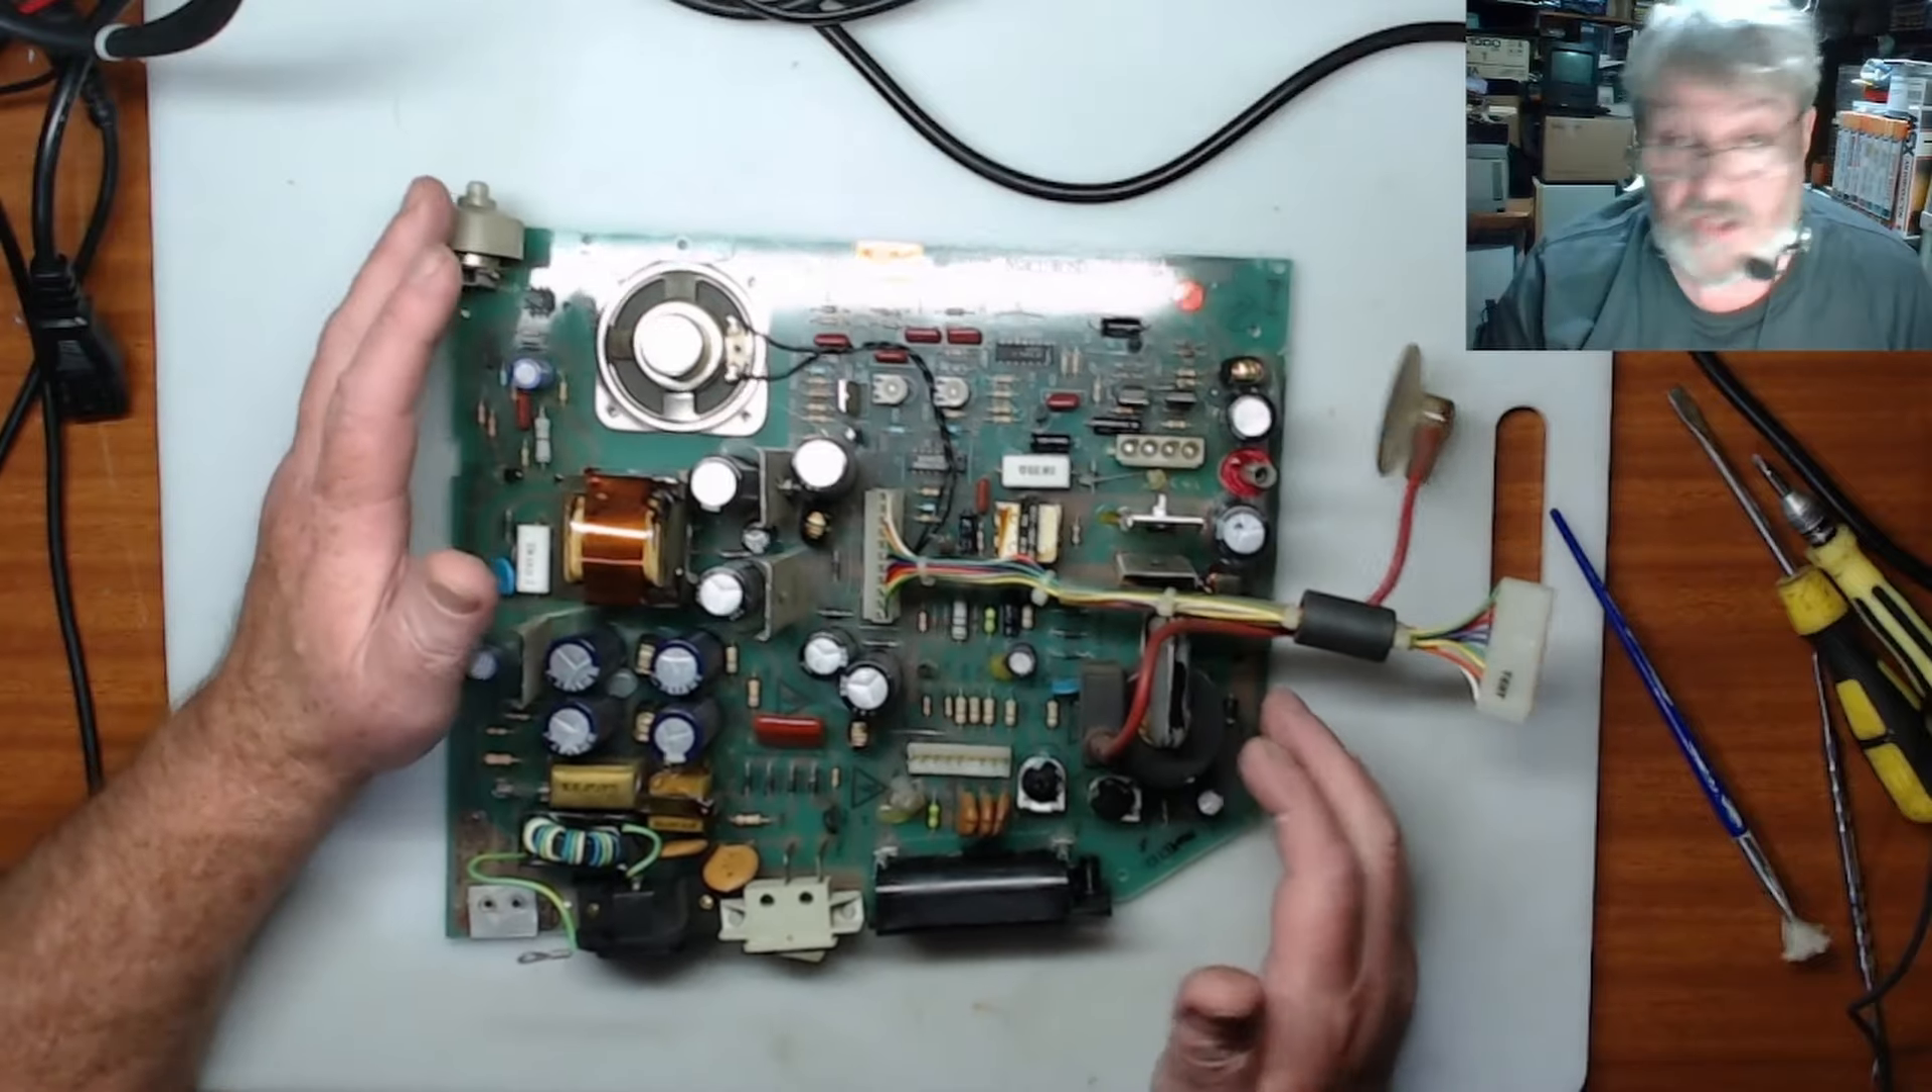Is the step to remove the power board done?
Yes.